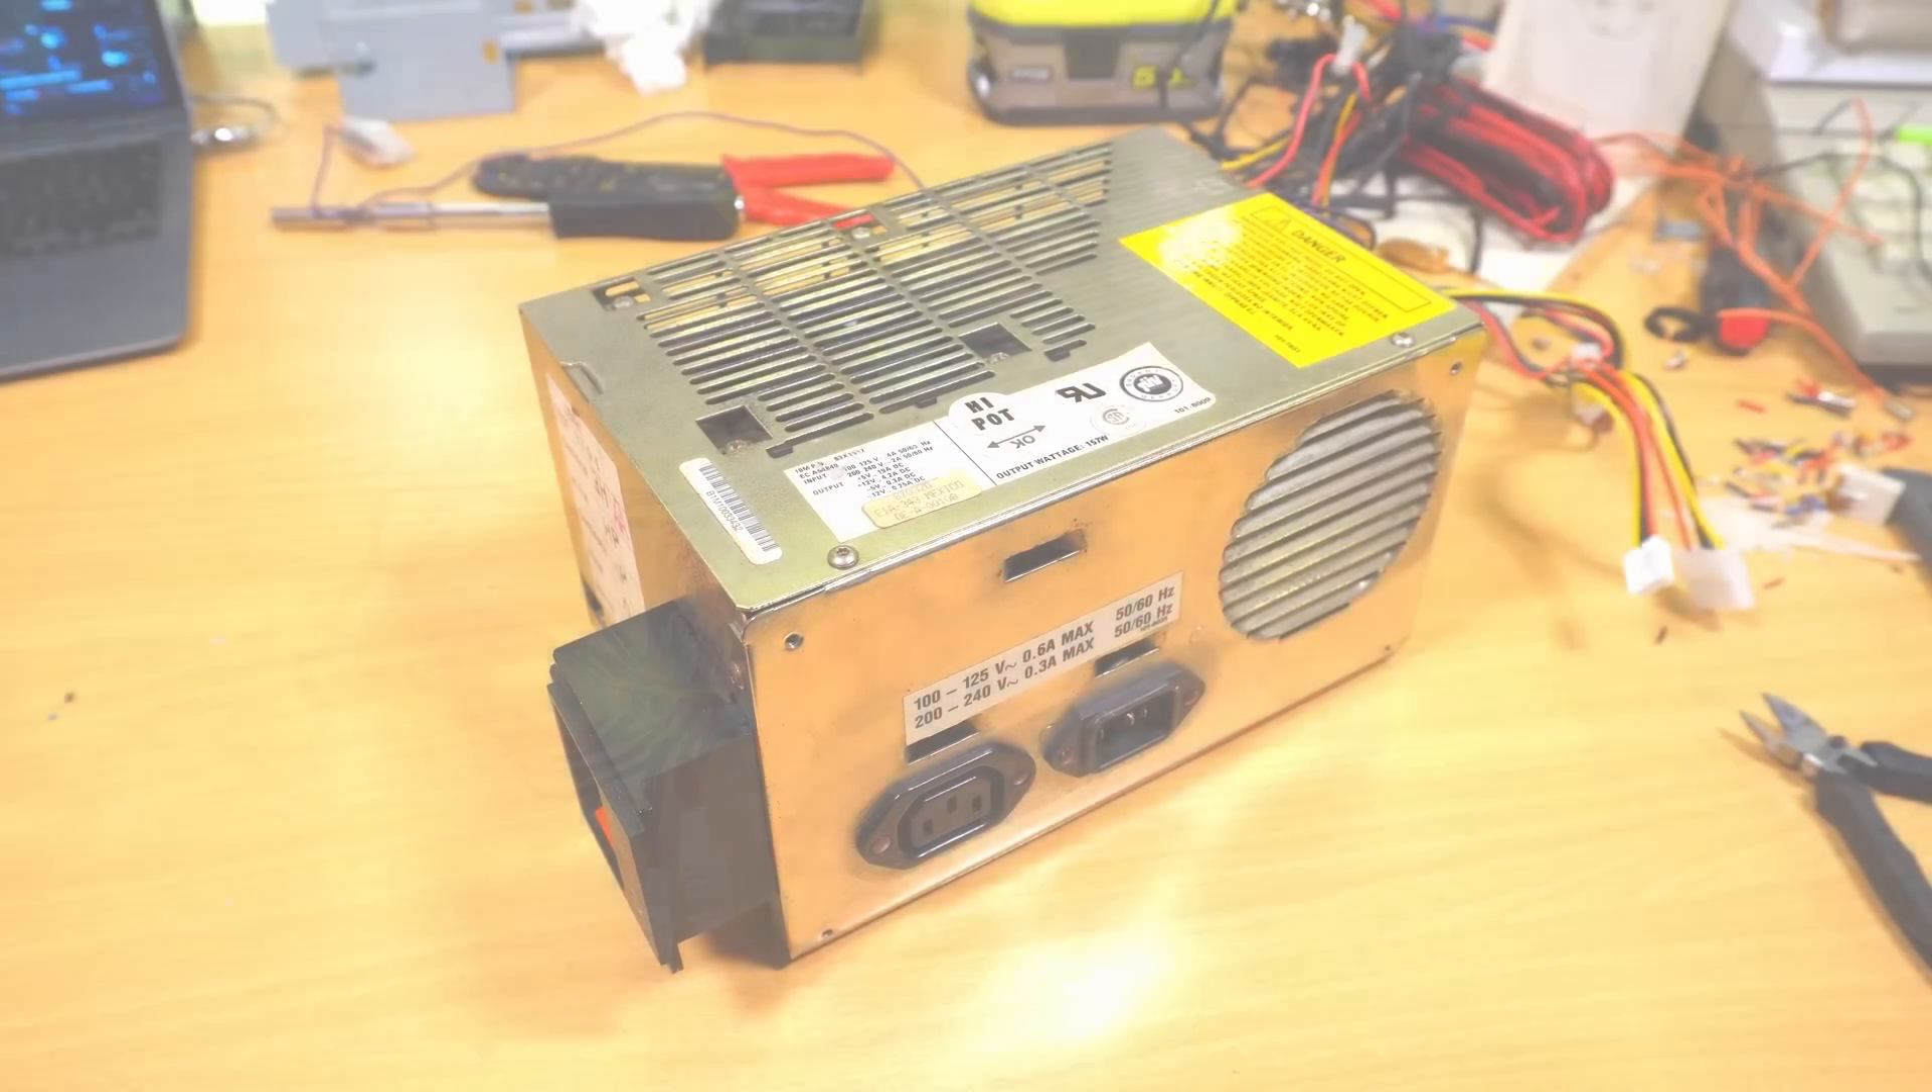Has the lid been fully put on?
Yes.